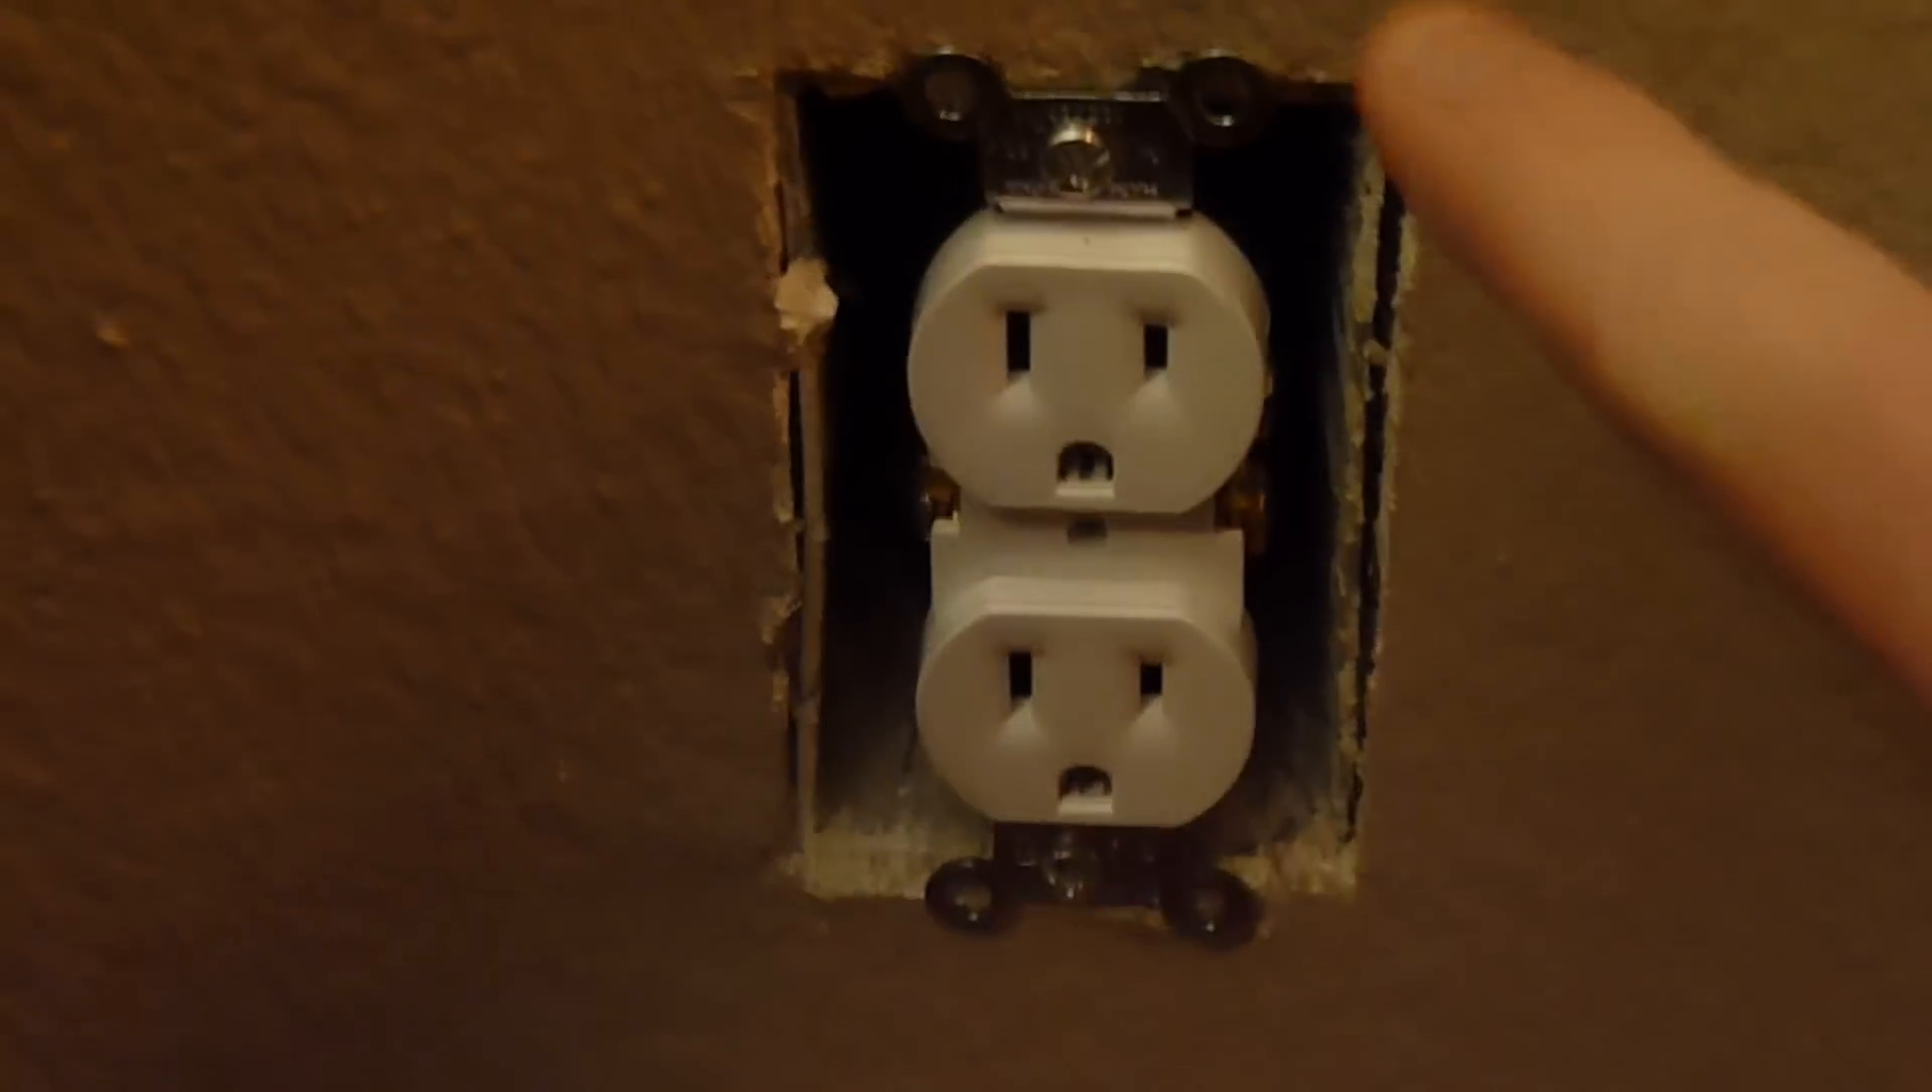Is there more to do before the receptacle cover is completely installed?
Yes.